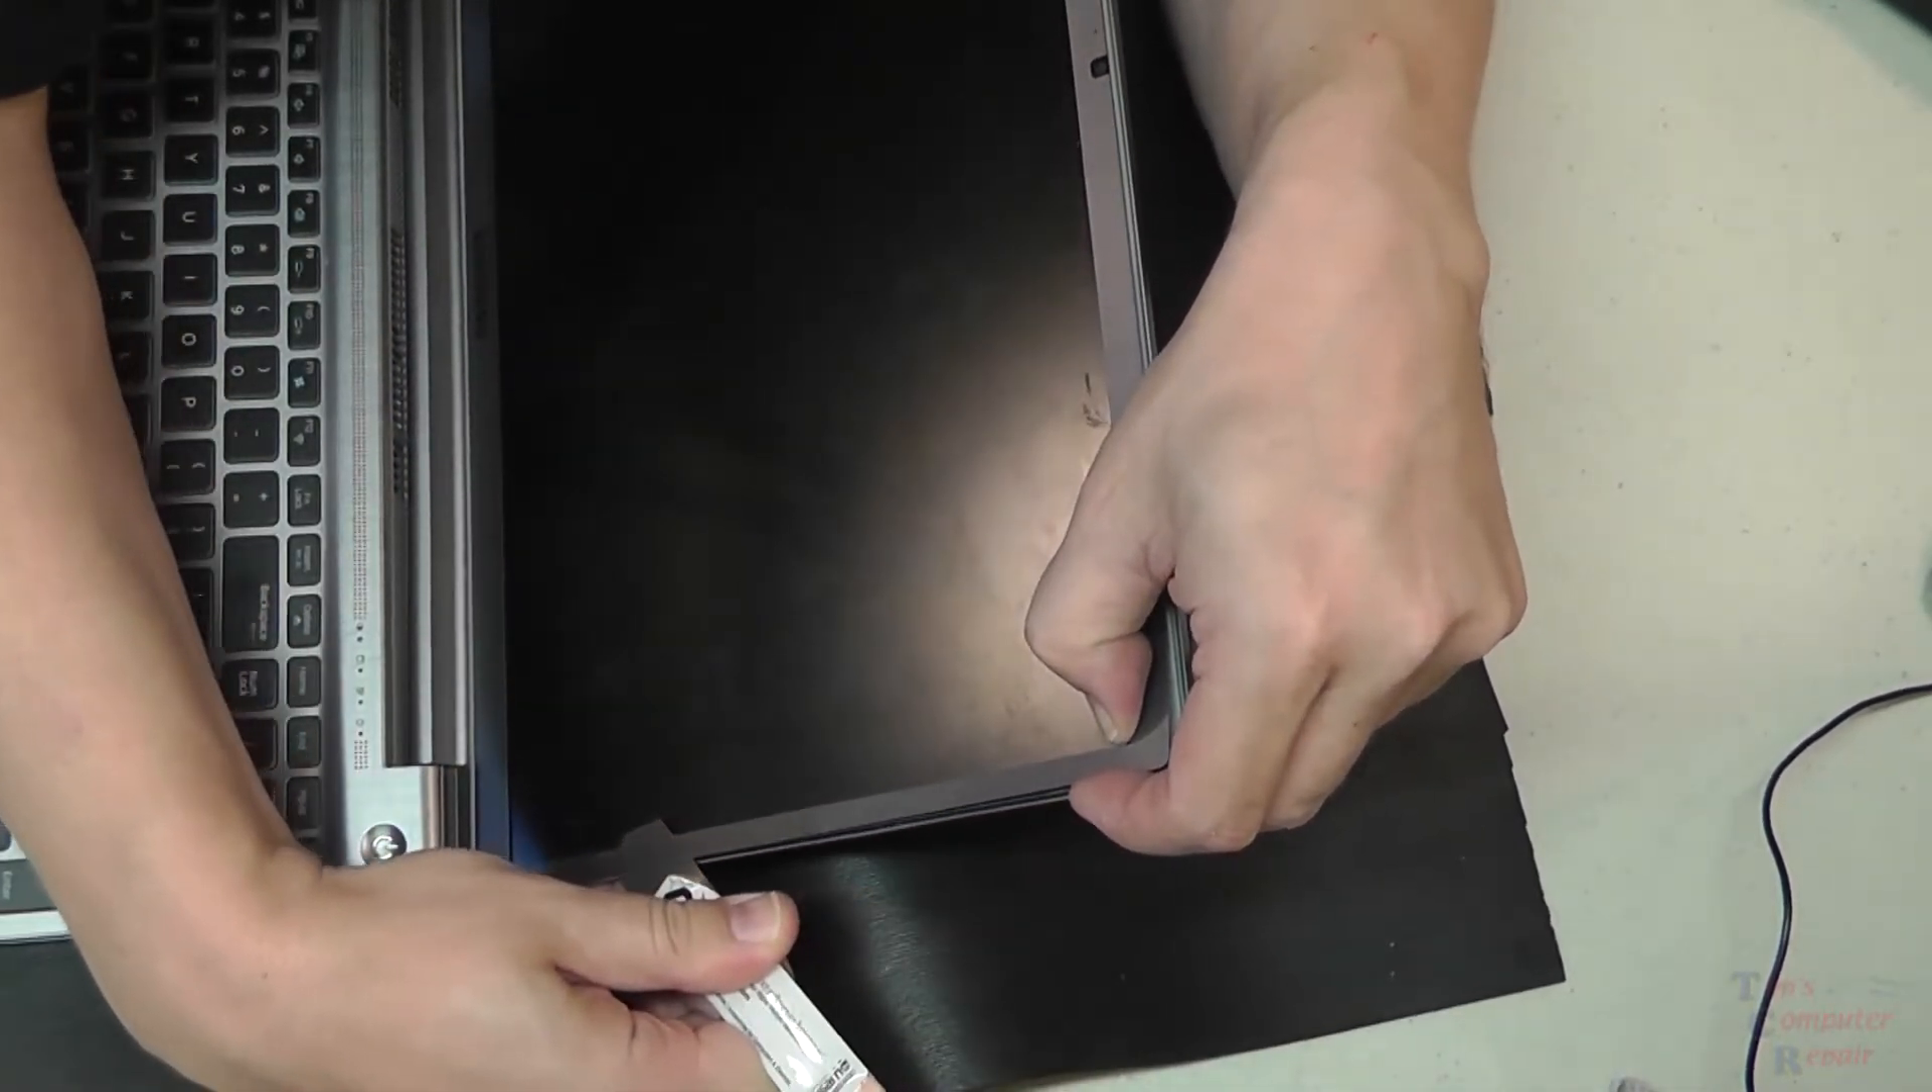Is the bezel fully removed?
No.